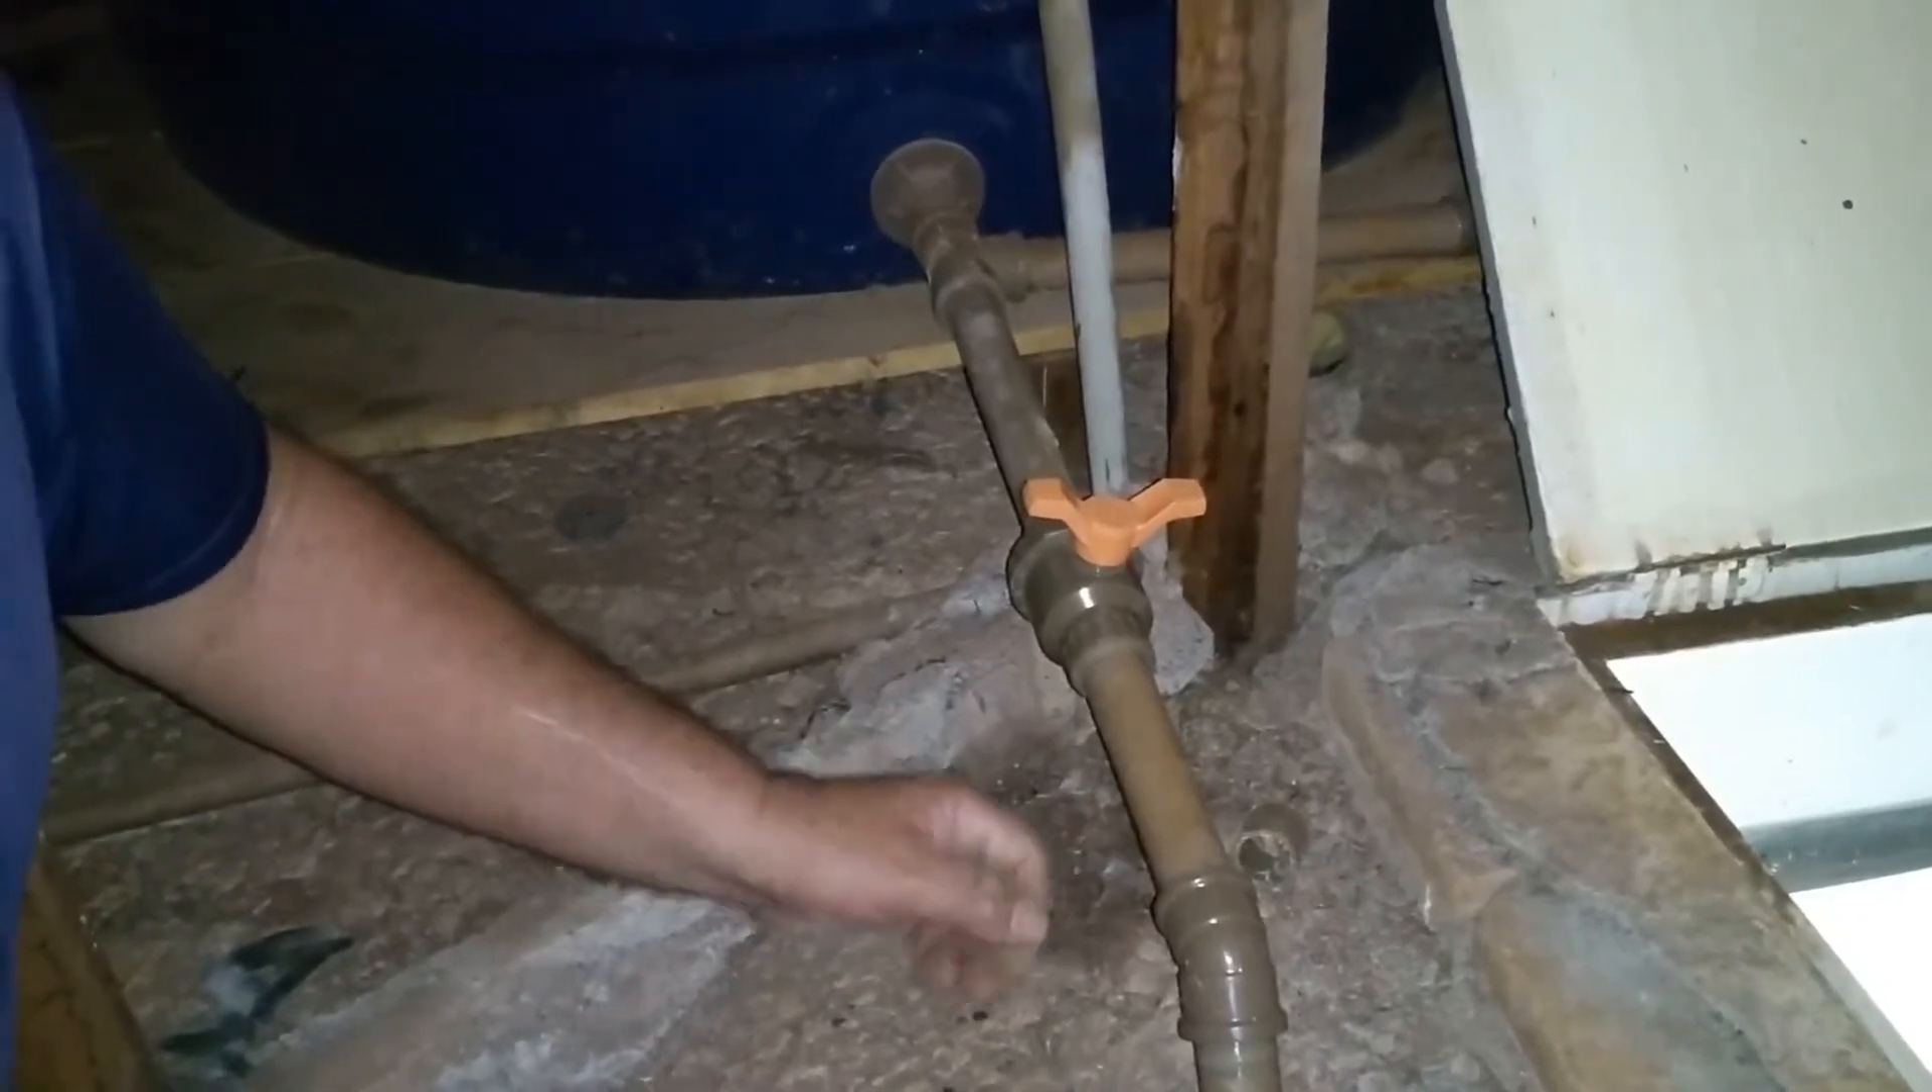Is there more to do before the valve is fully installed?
No.